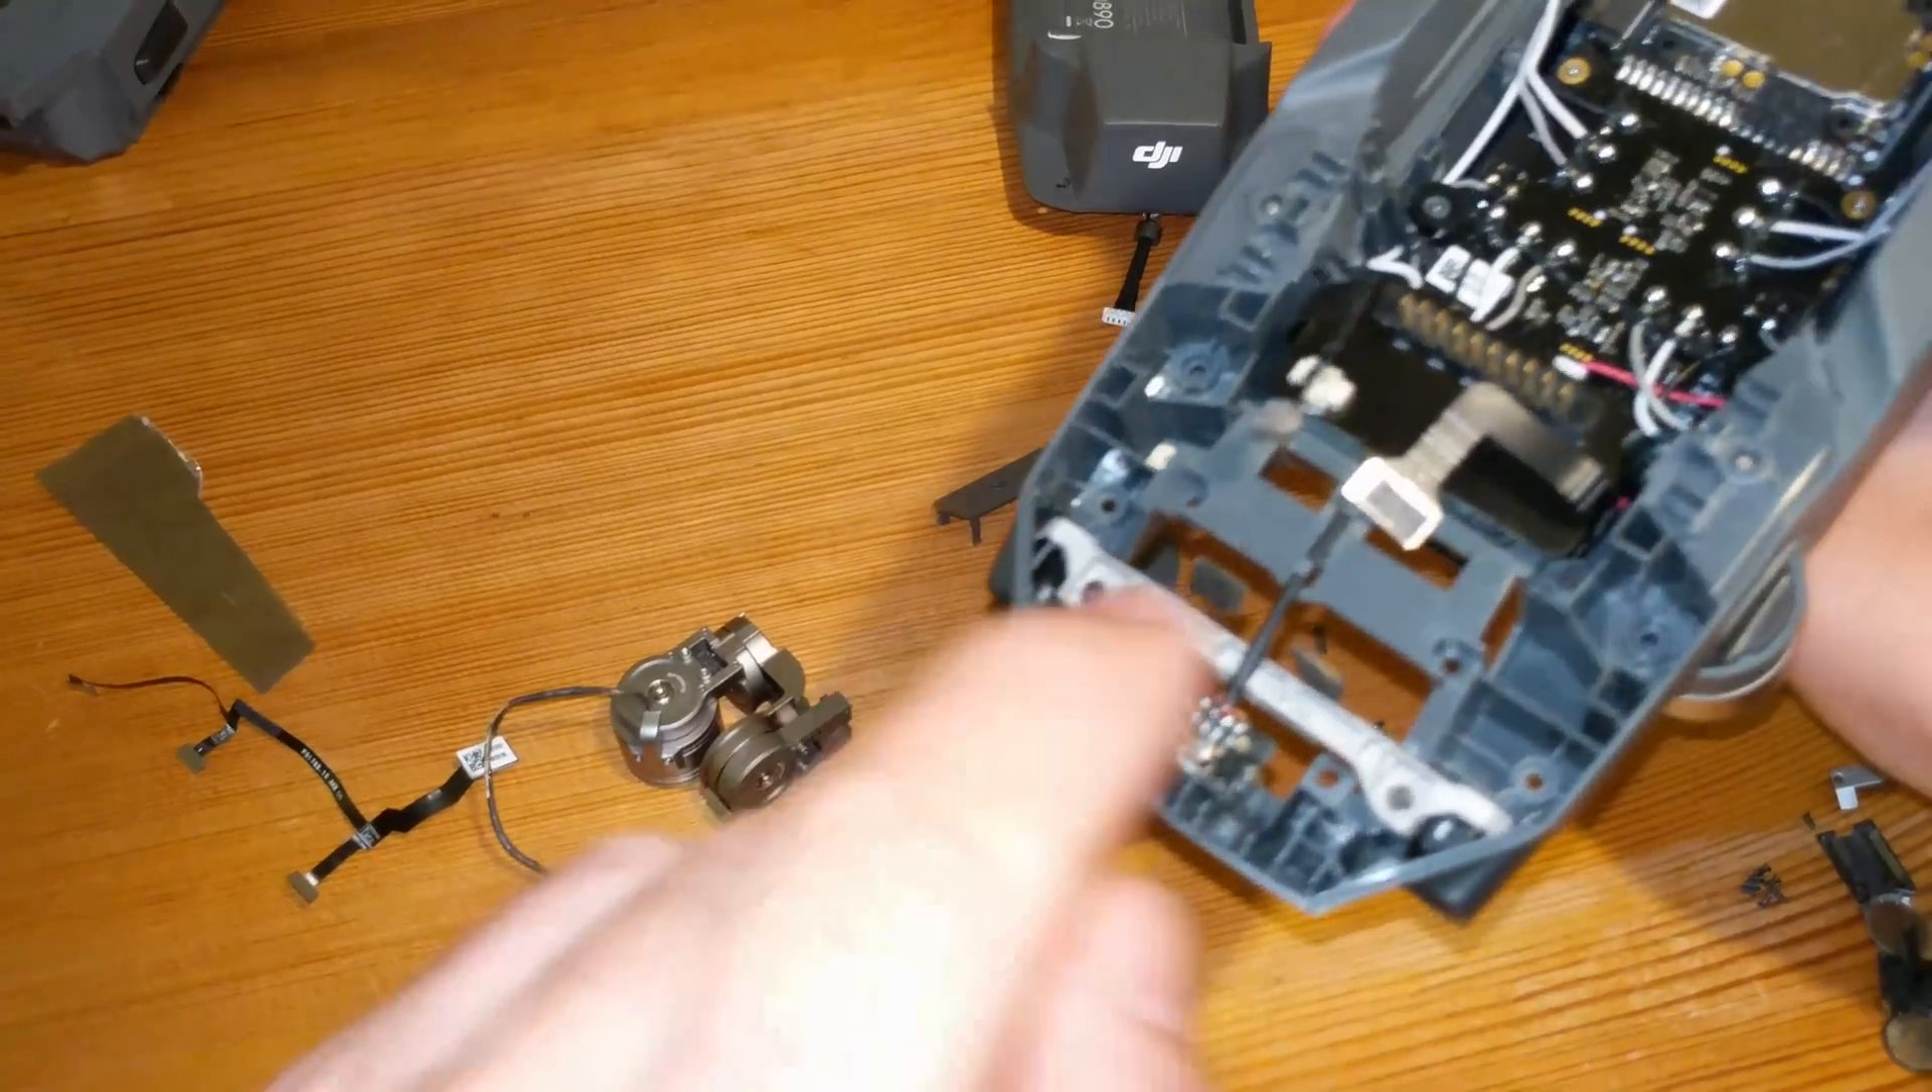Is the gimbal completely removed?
Yes.